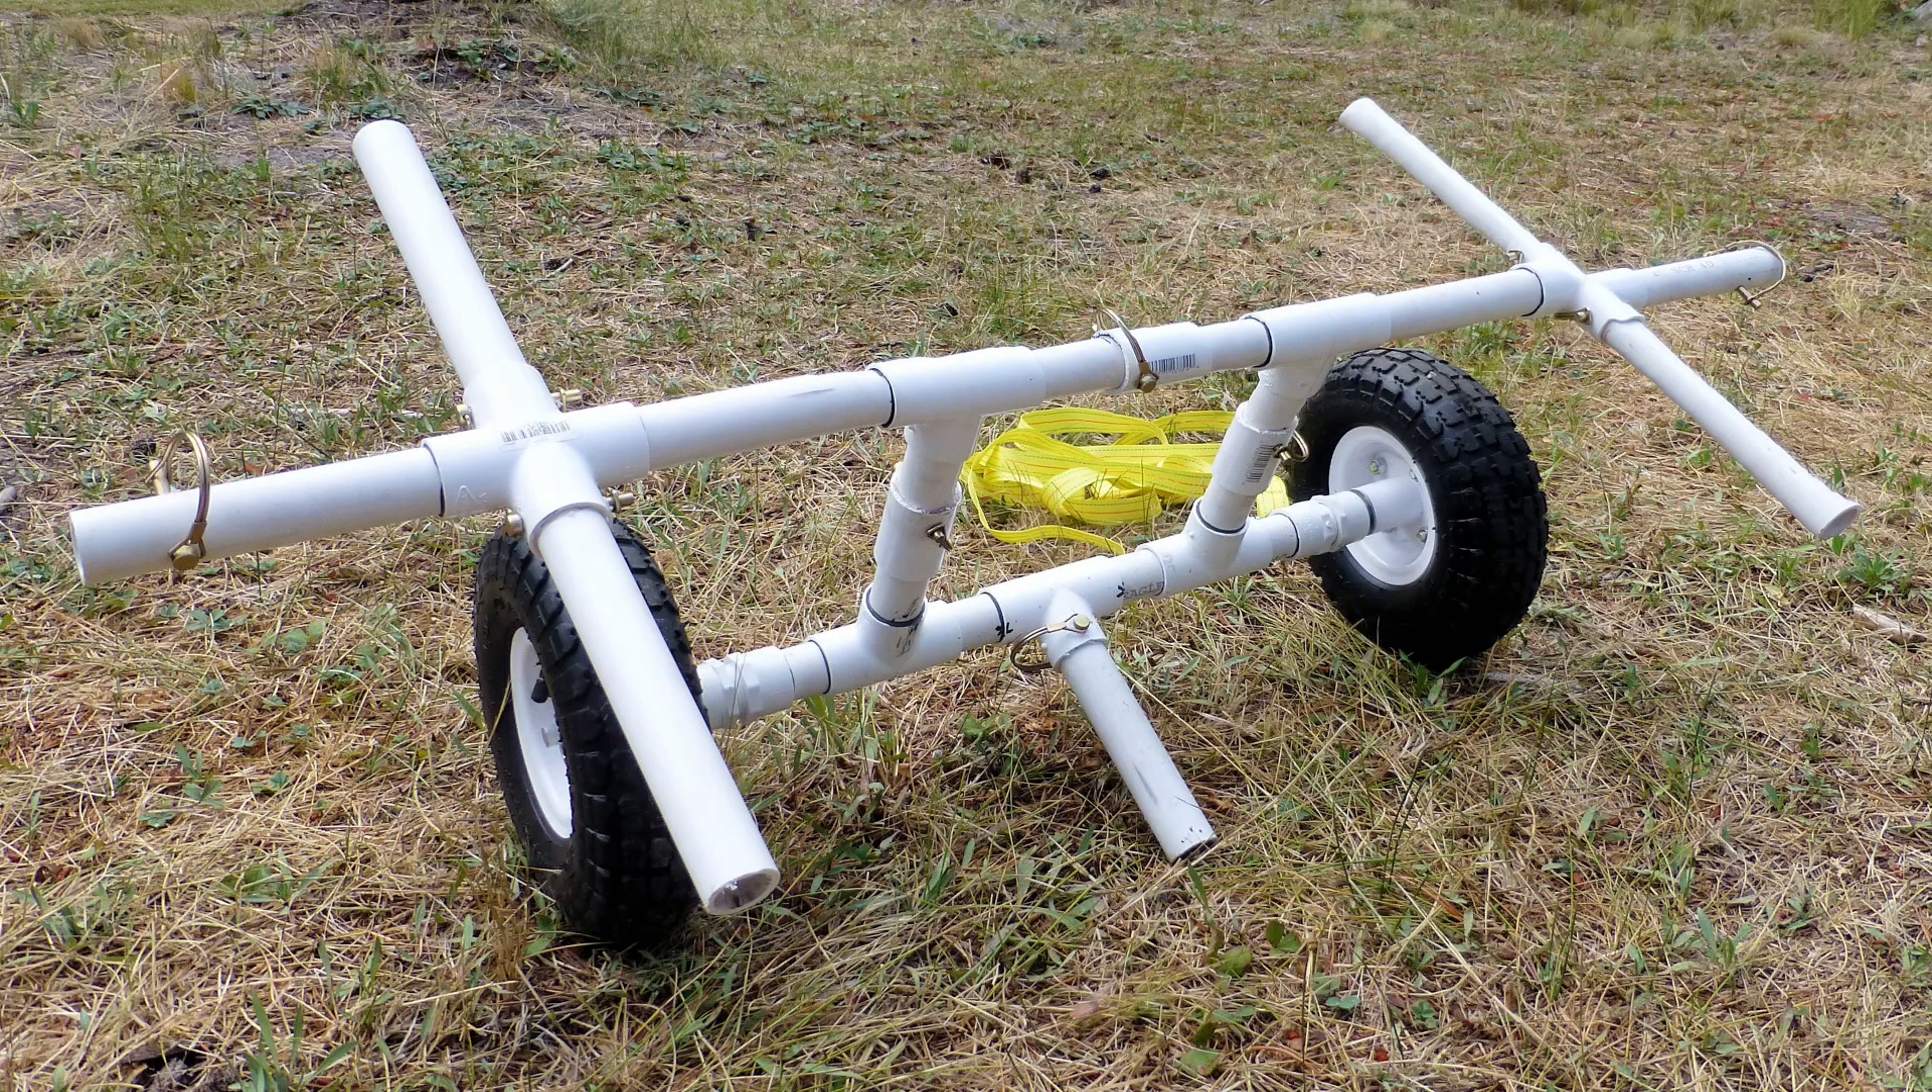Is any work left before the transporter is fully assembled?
No.